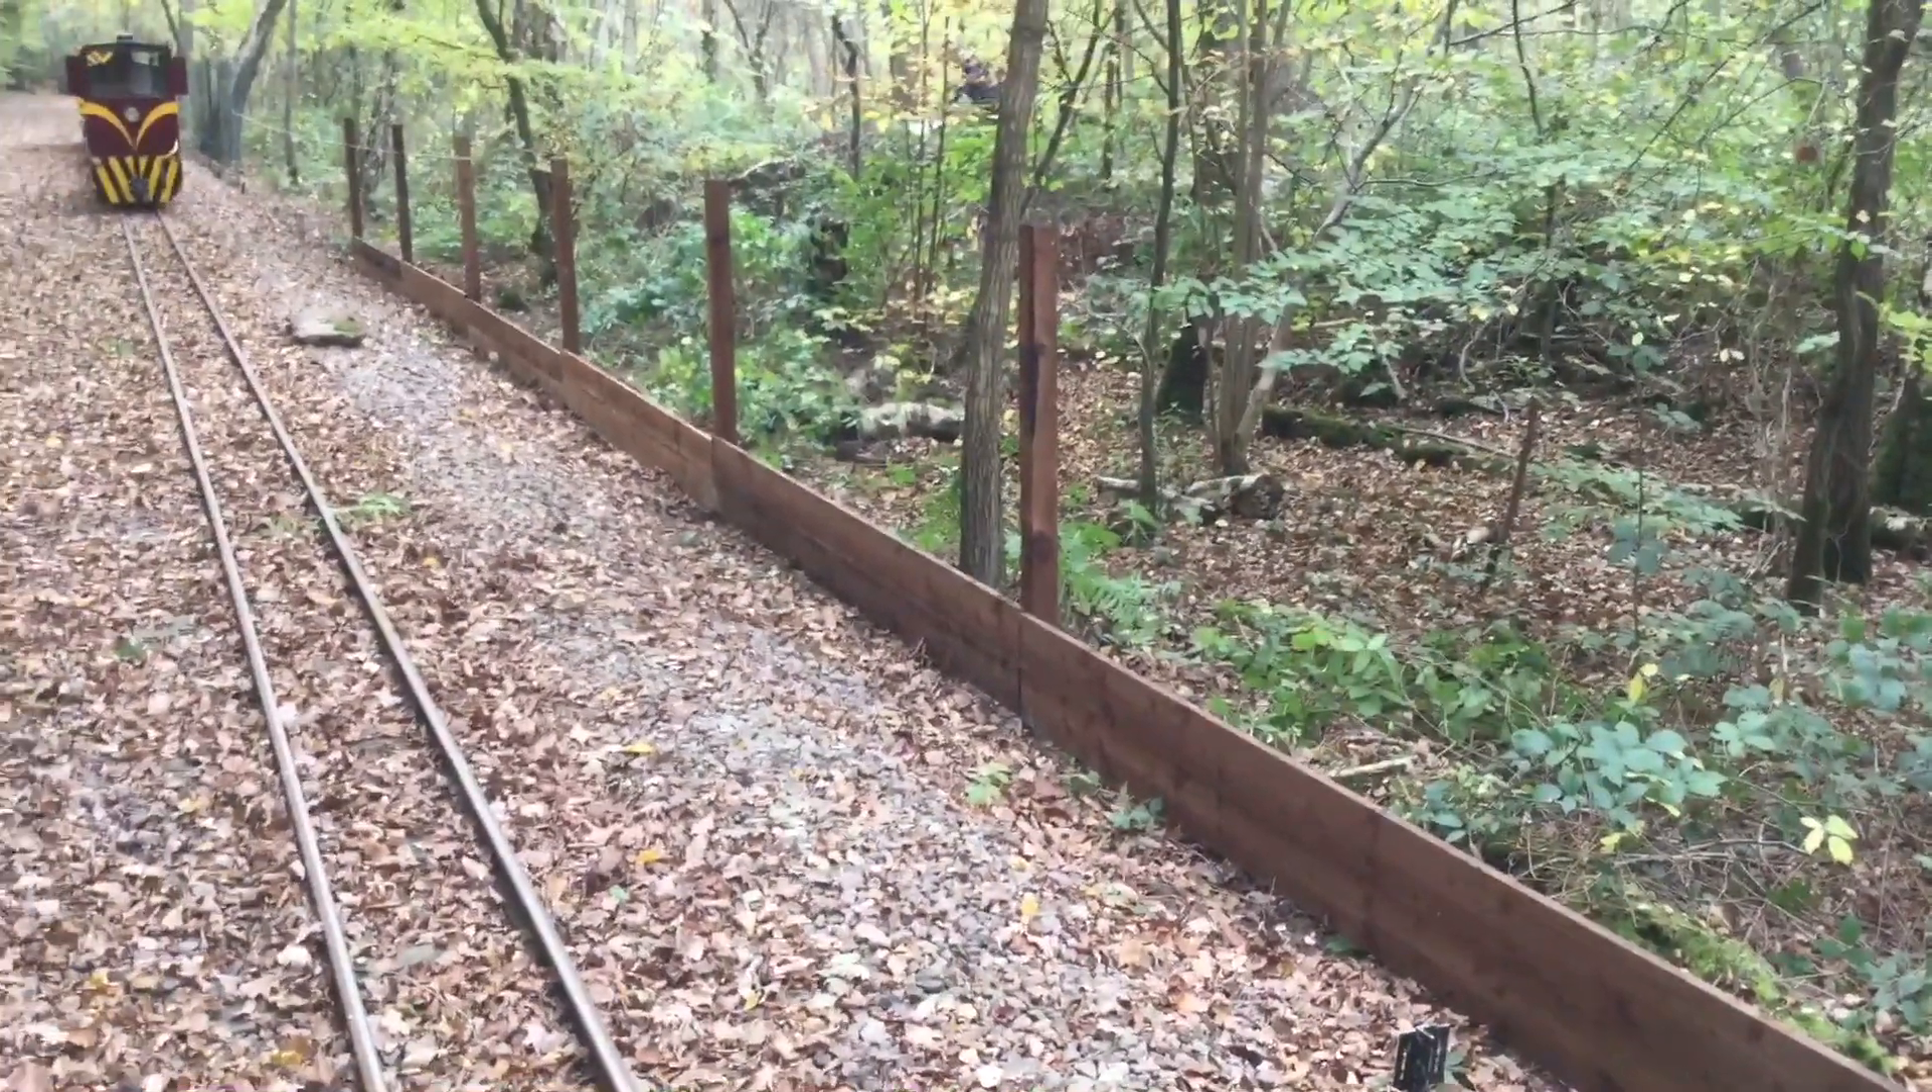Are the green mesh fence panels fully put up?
No.